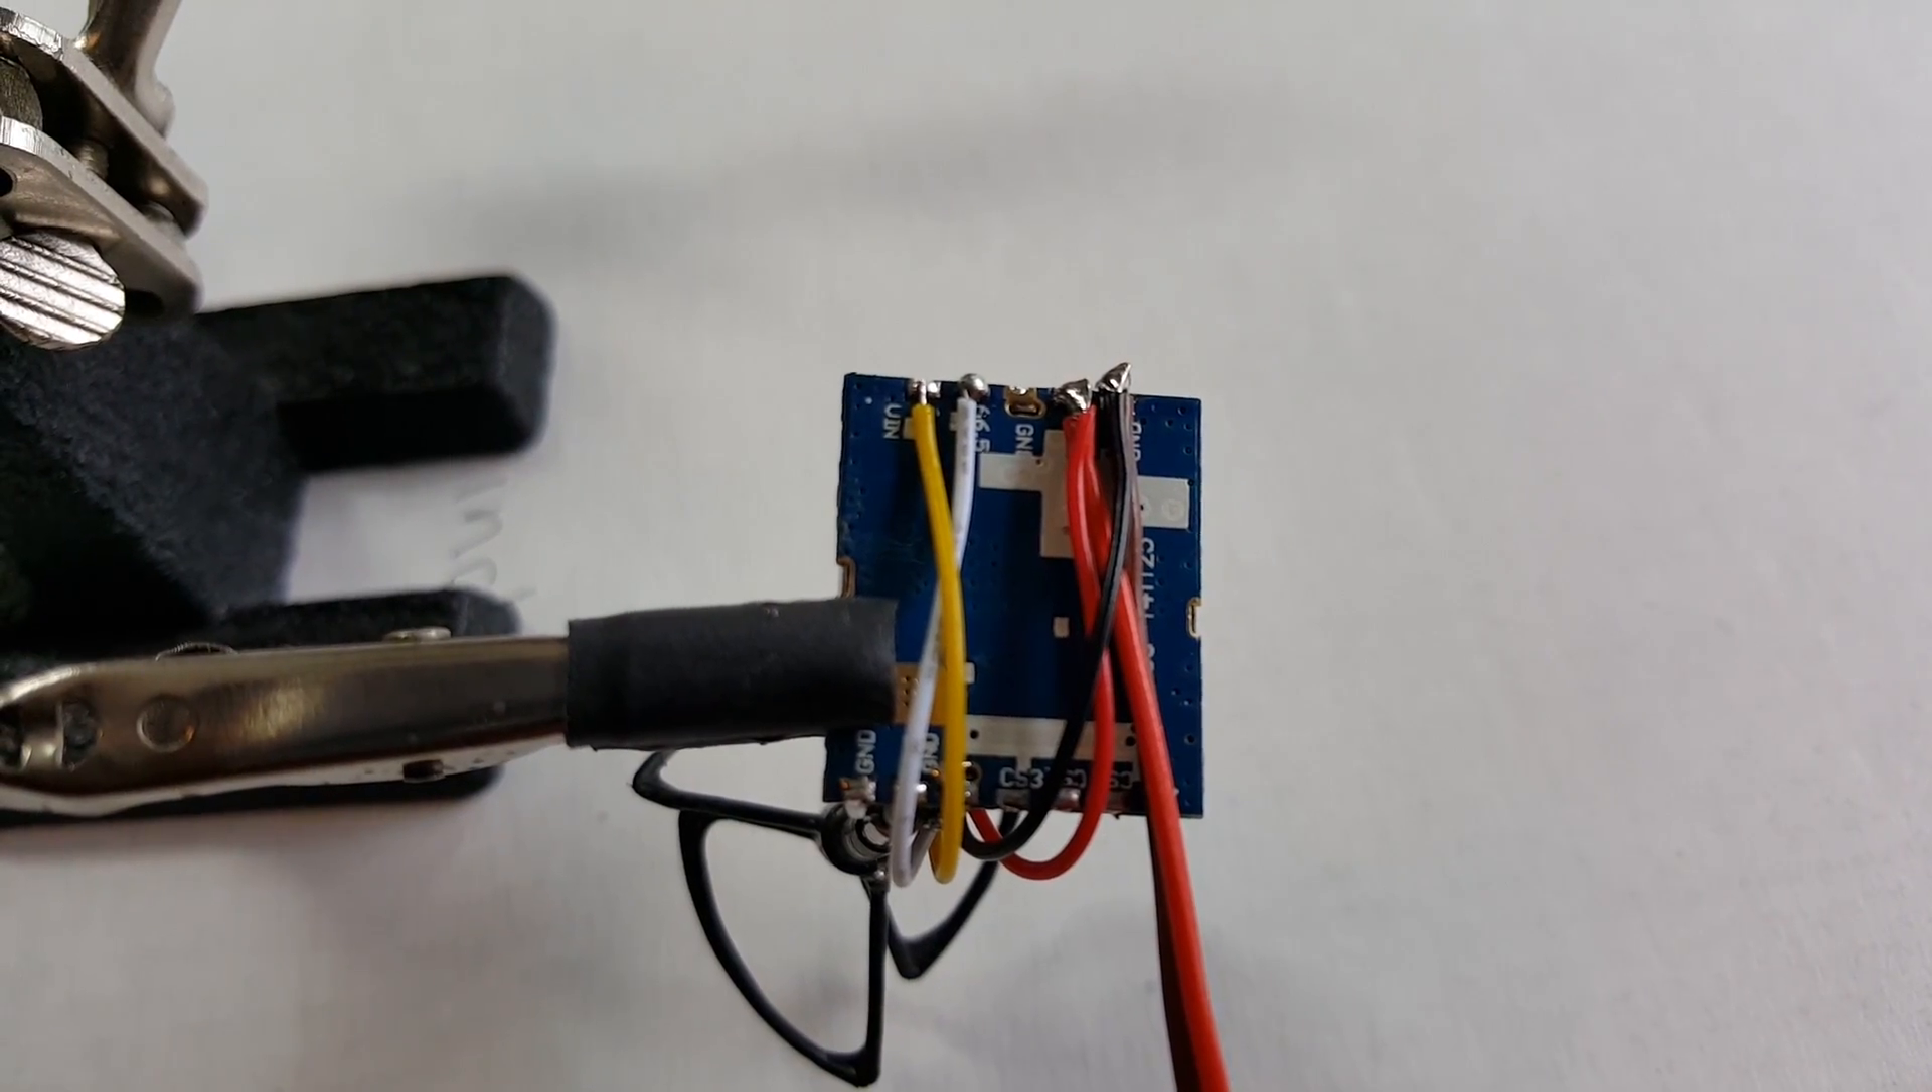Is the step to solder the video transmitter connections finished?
Yes.